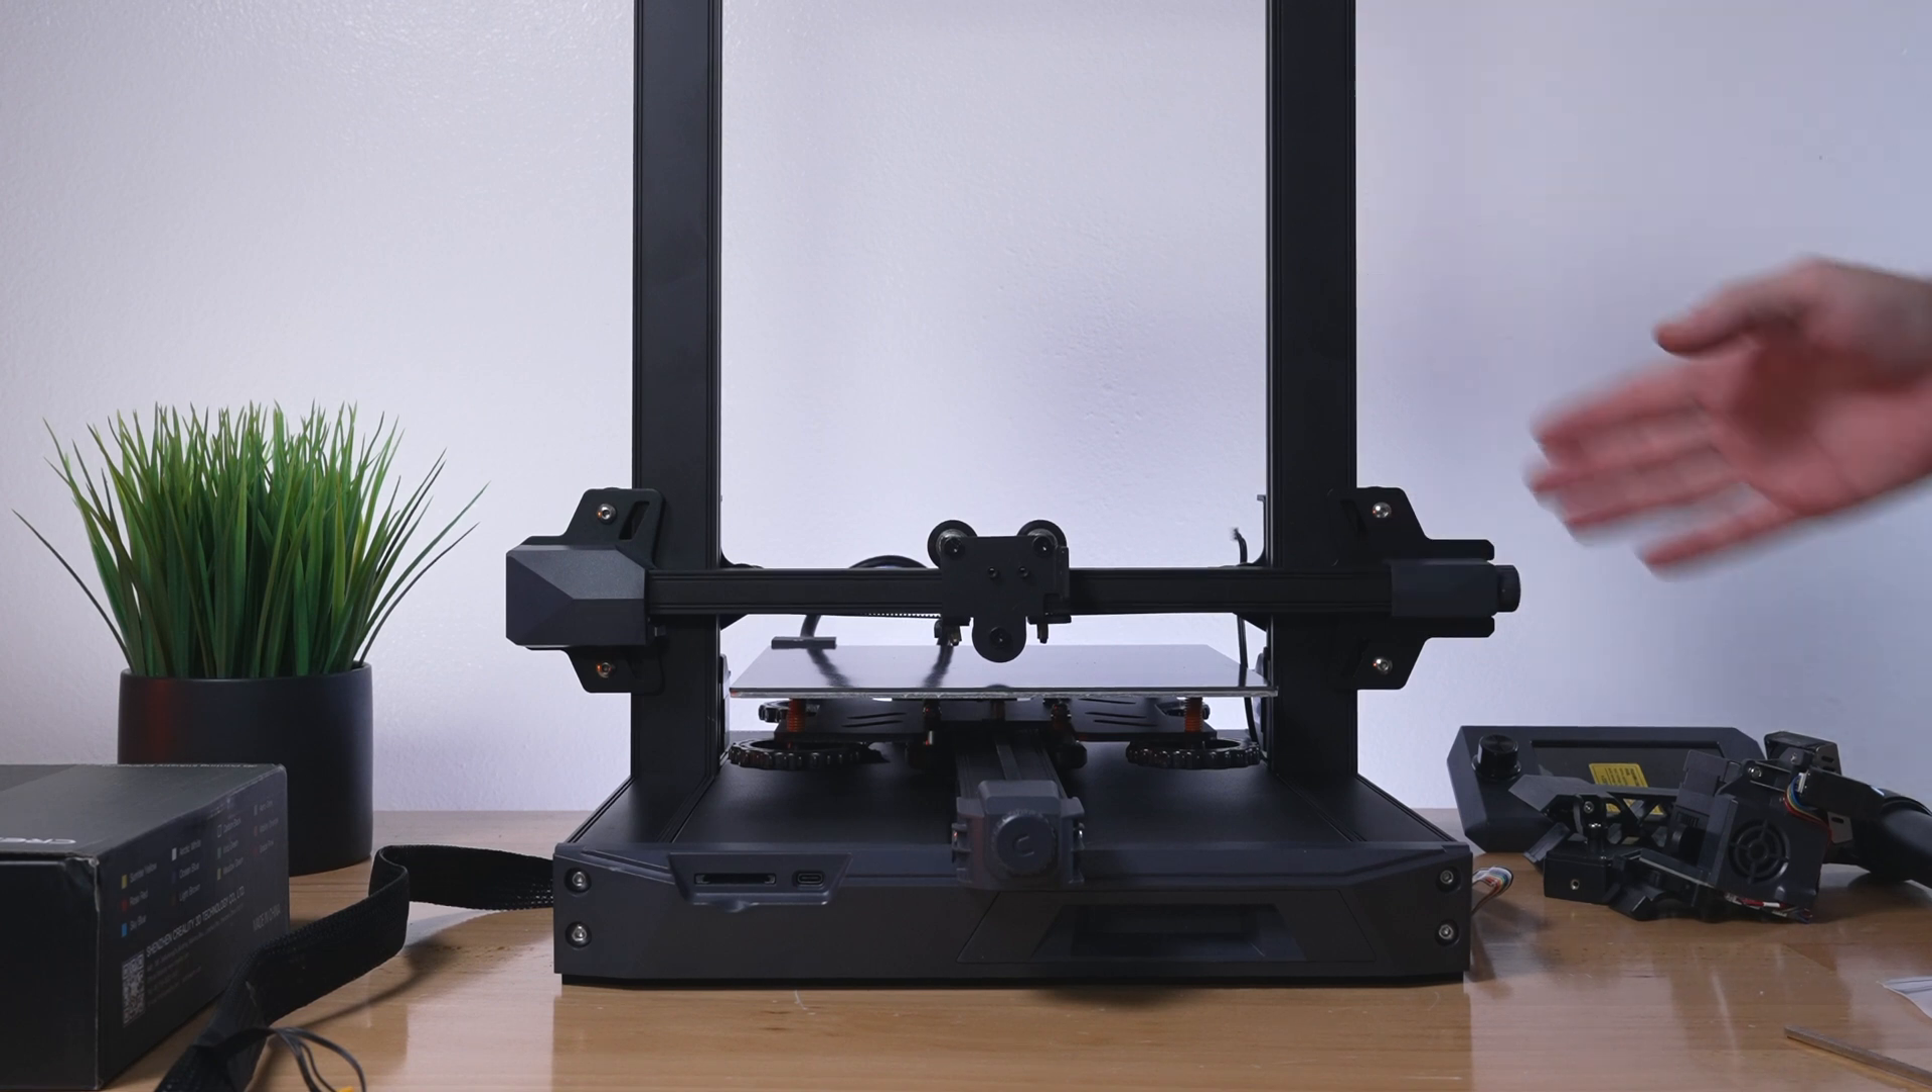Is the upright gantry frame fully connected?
Yes.